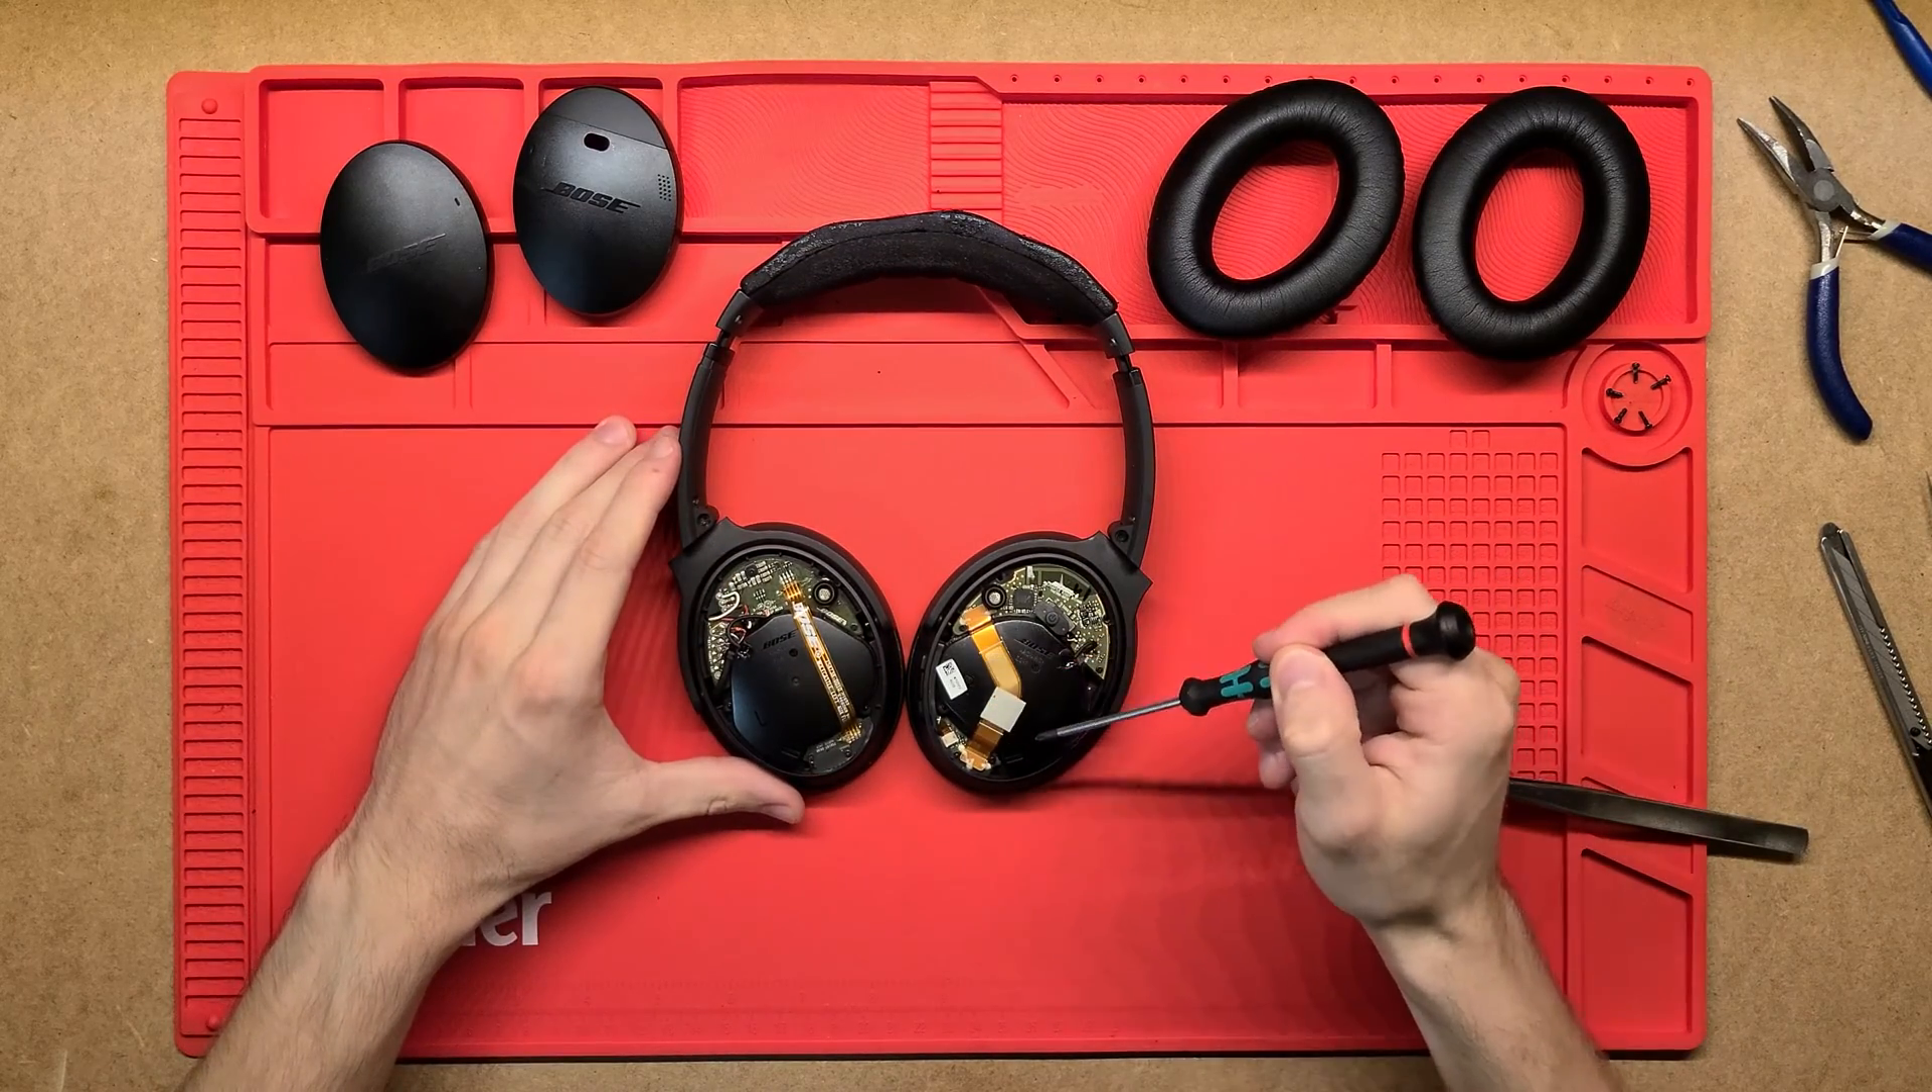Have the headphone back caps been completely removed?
Yes.